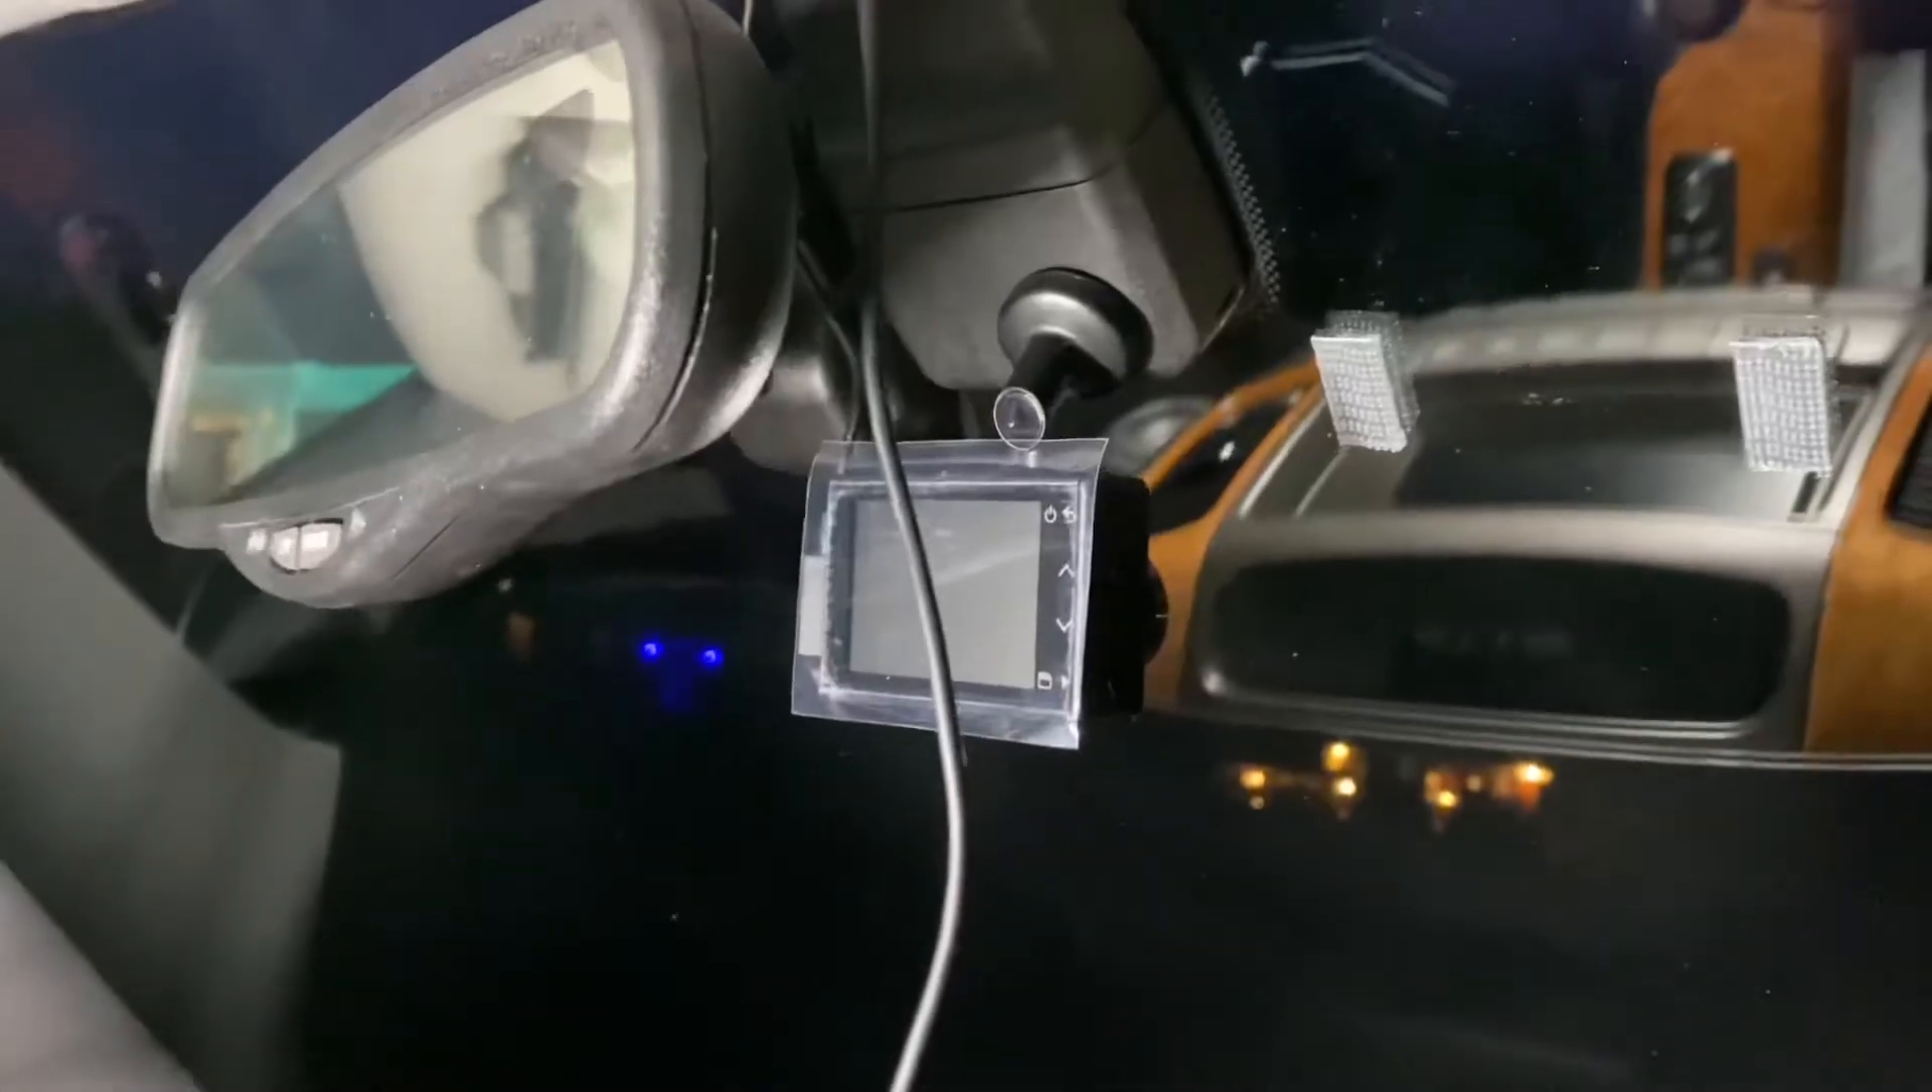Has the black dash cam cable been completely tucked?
No.